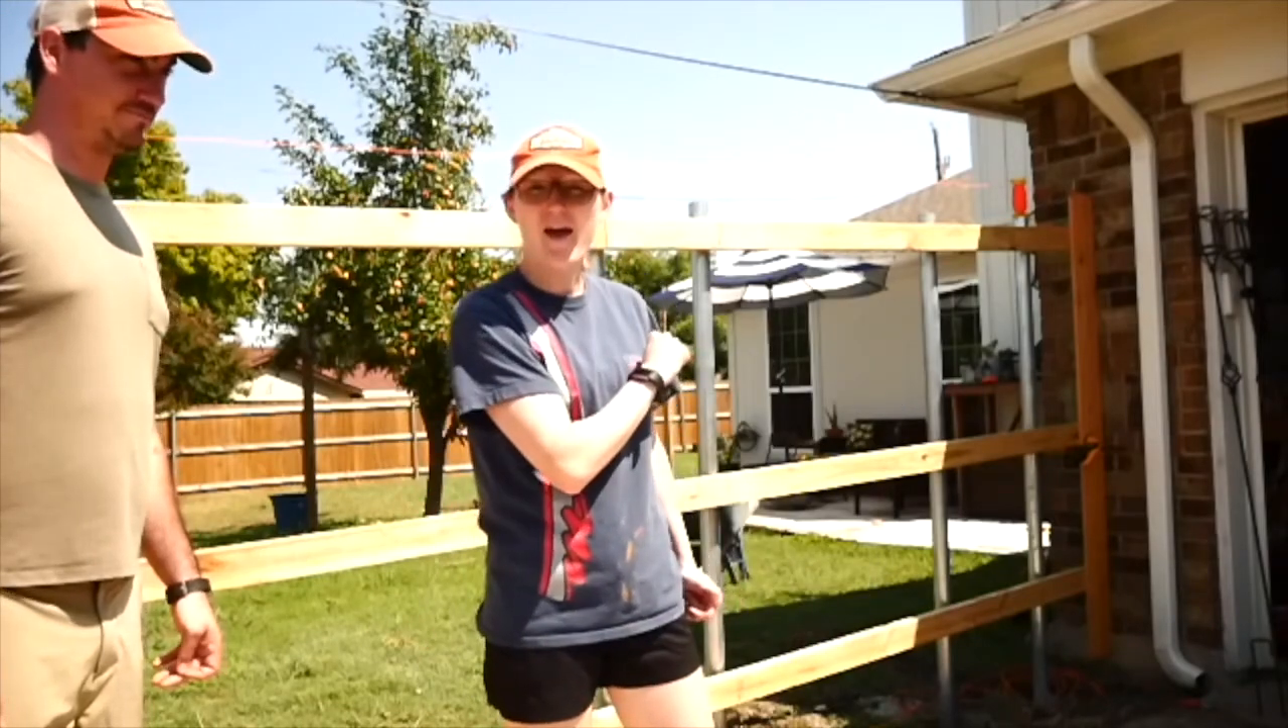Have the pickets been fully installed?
No.